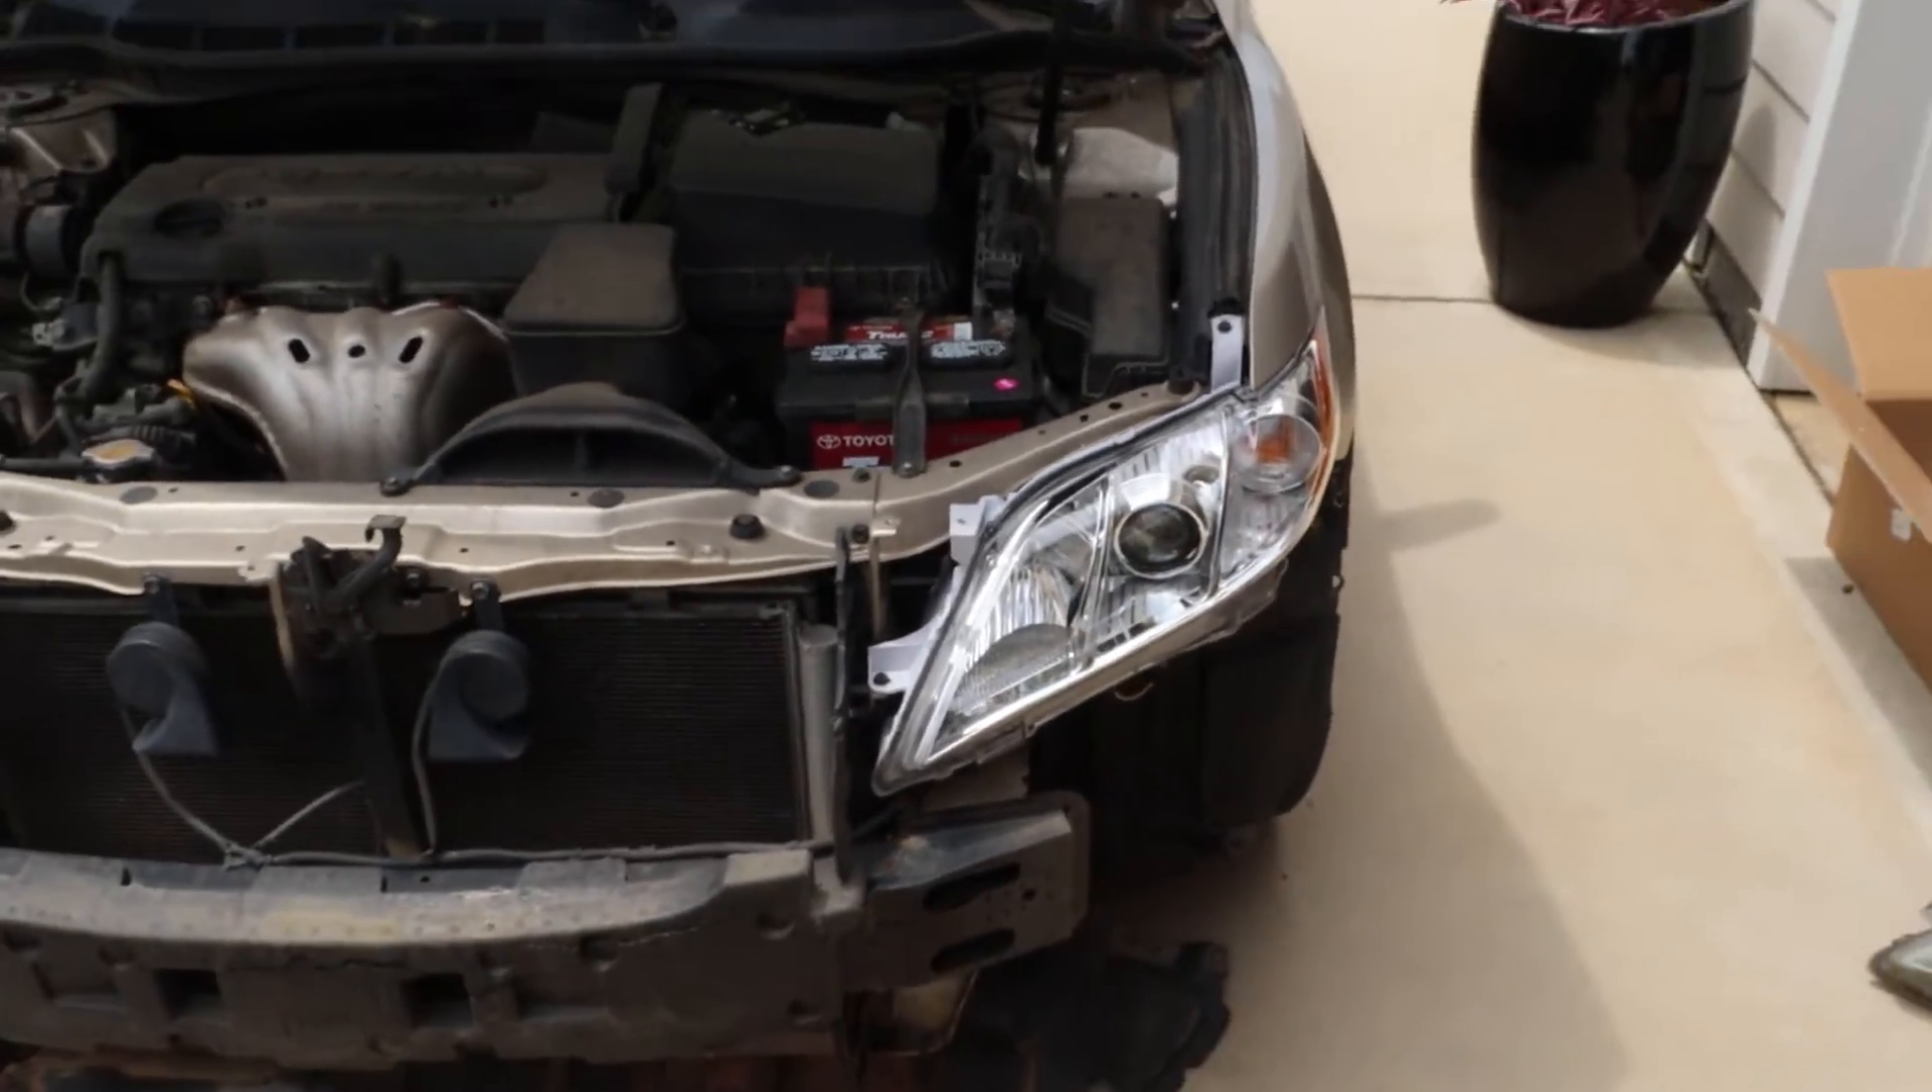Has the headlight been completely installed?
Yes.